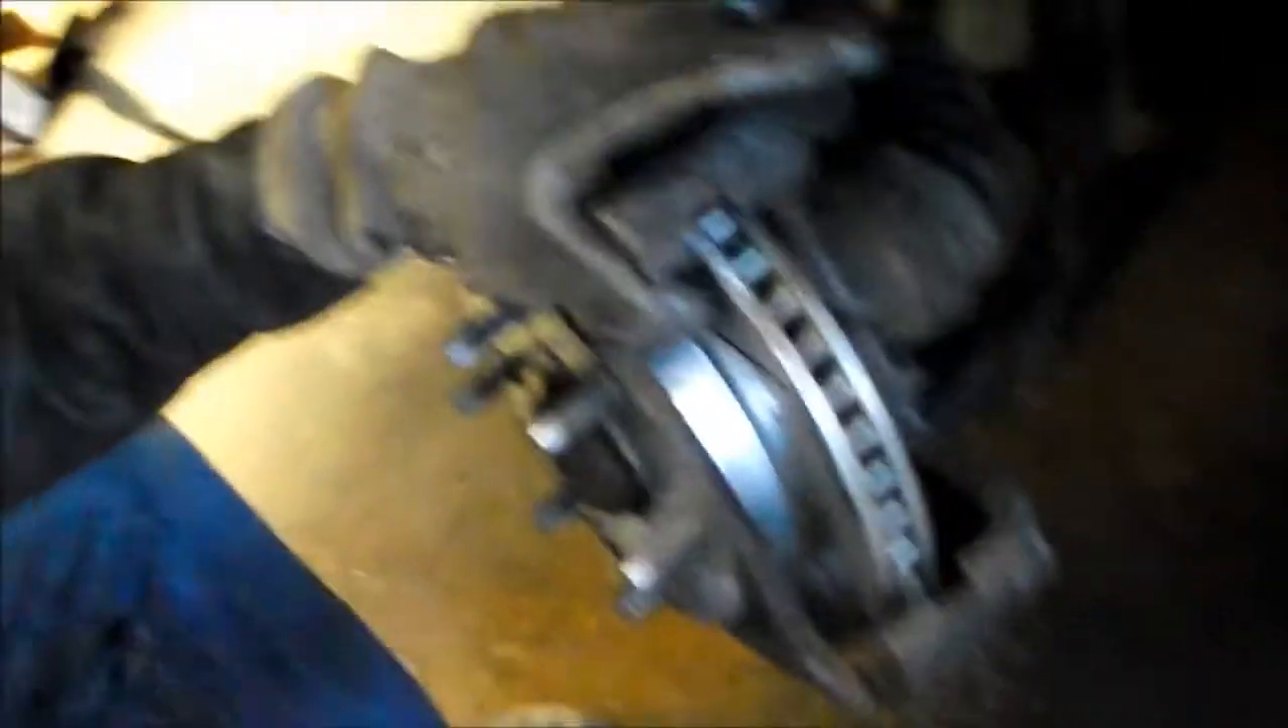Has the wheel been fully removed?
Yes.